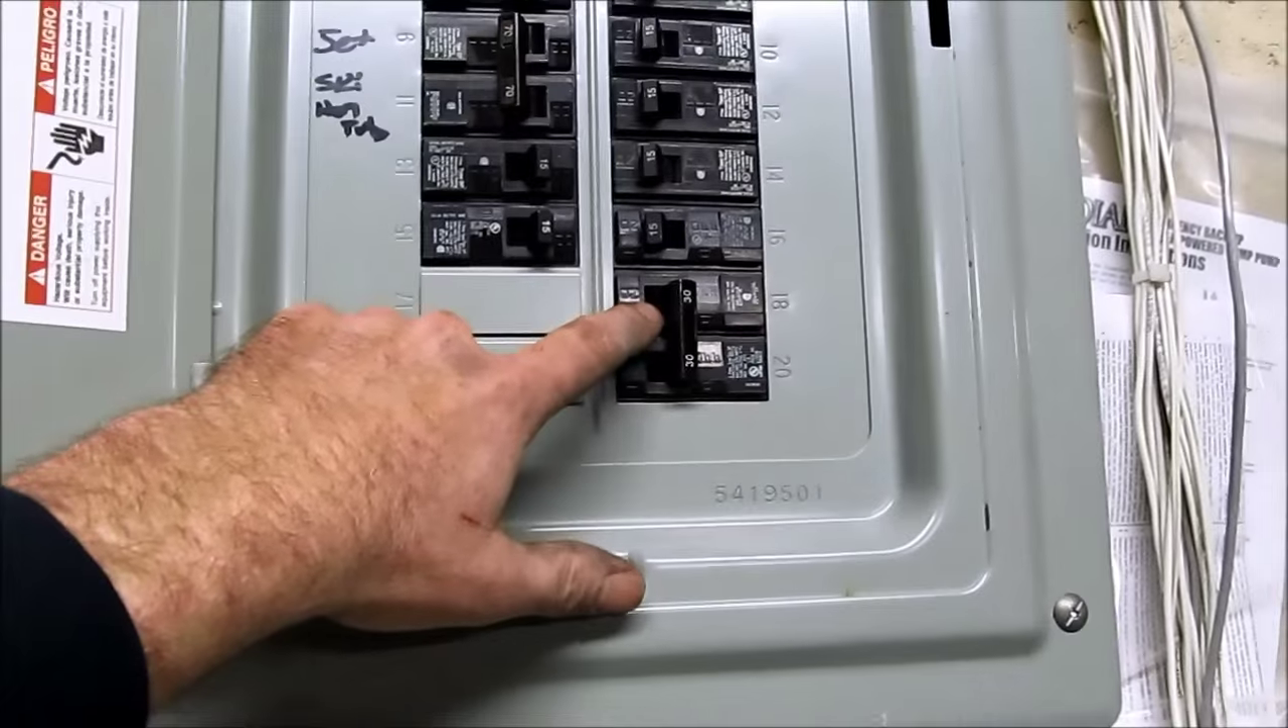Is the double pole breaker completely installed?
Yes.